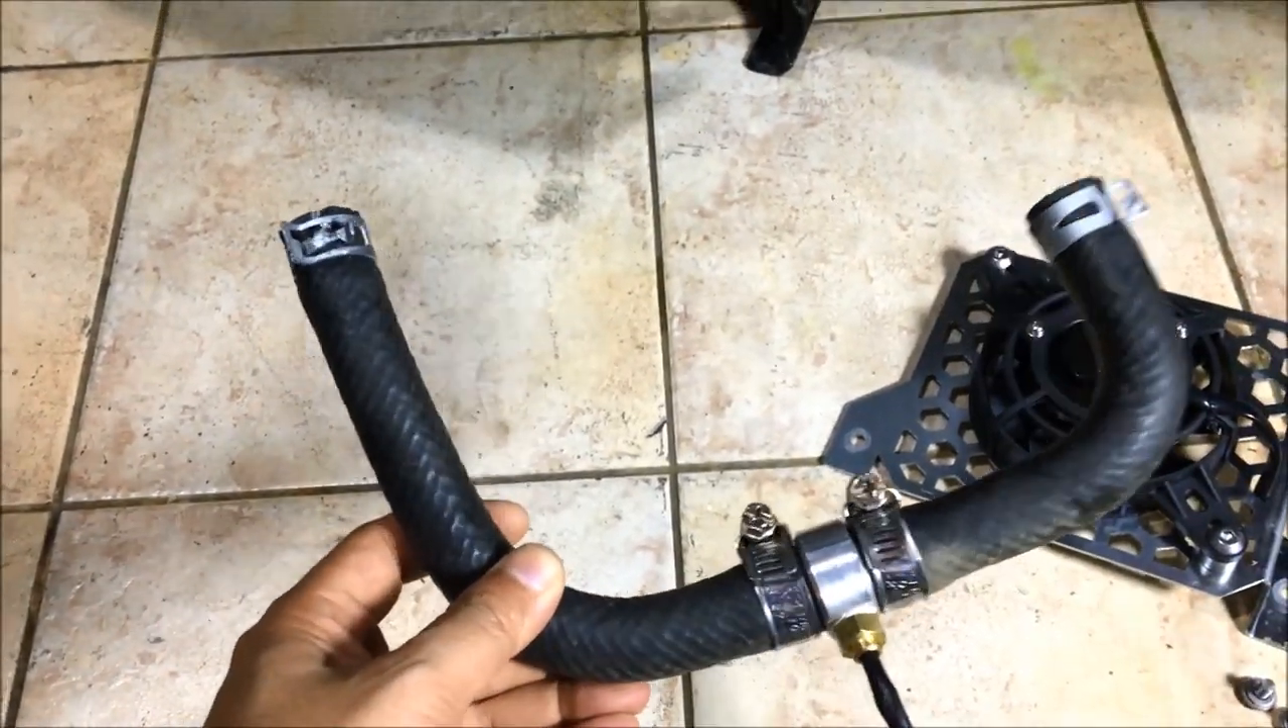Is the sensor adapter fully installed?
Yes.